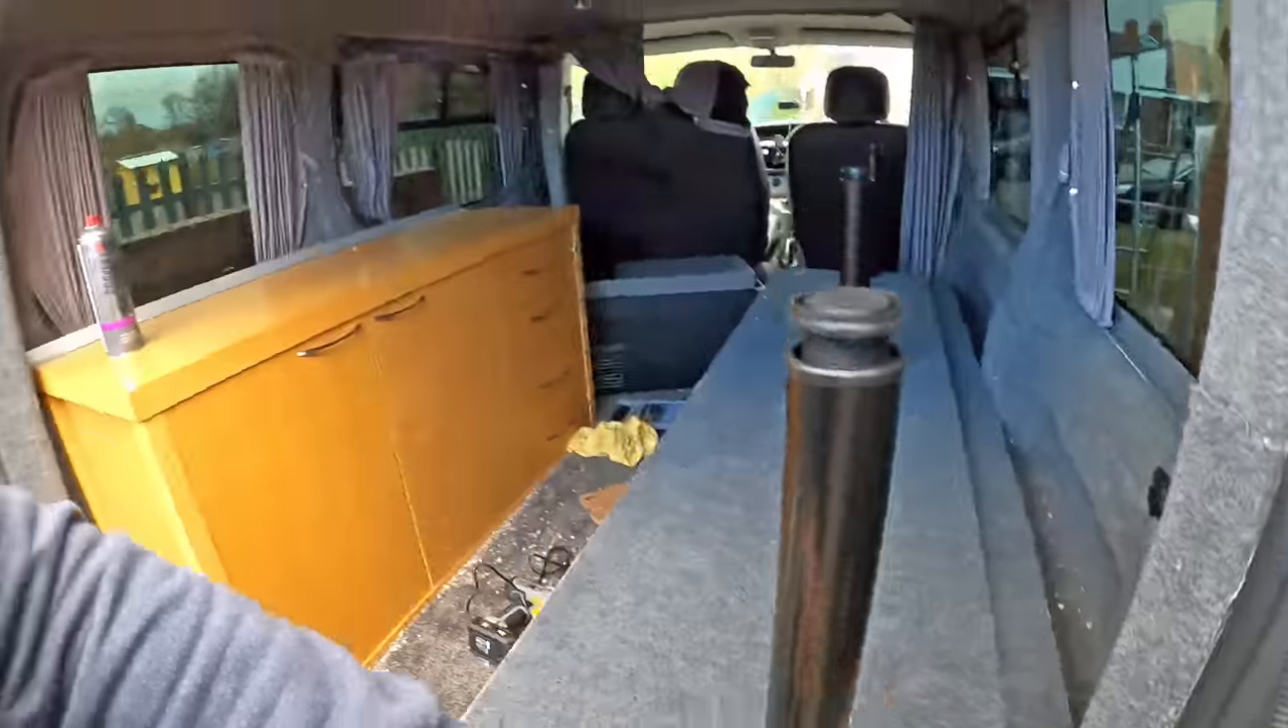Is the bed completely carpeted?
Yes.